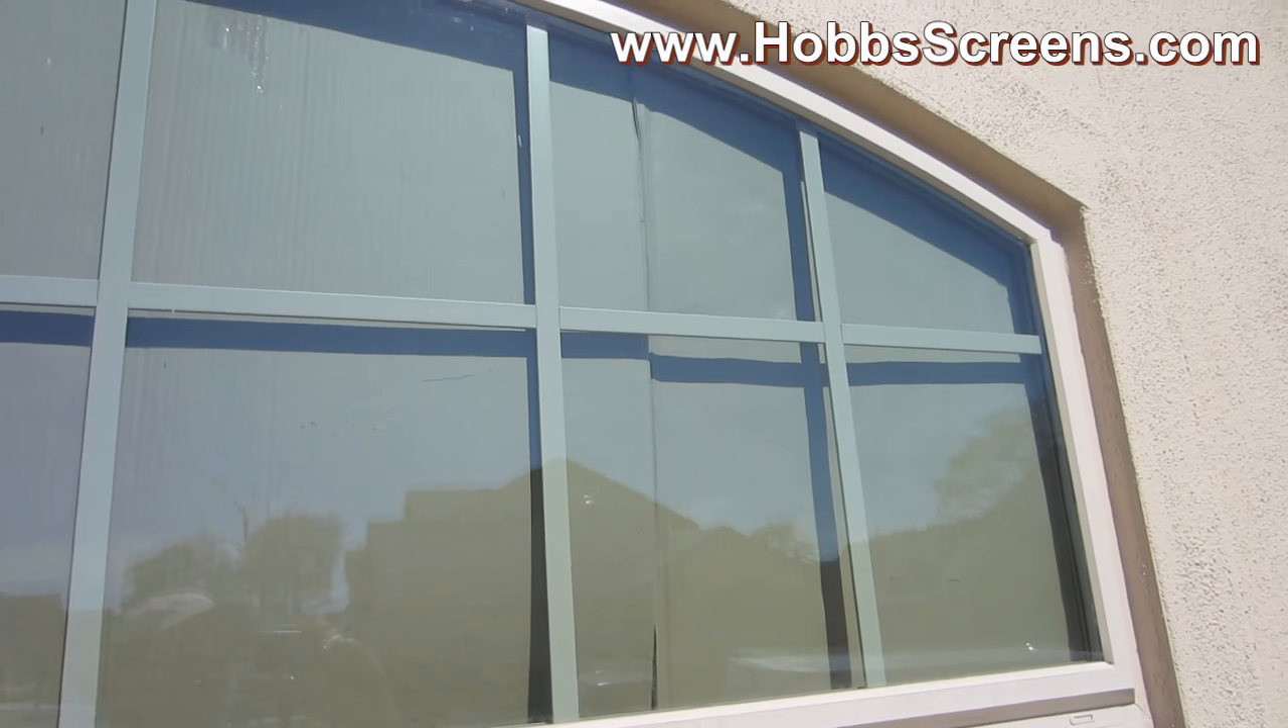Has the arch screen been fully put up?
No.